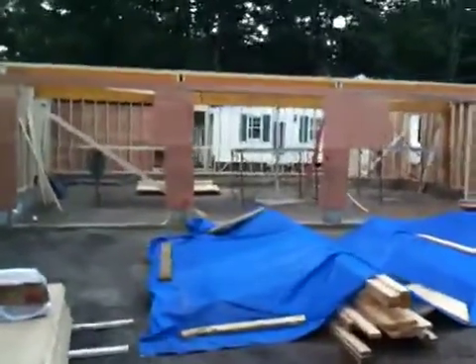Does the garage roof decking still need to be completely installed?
Yes.